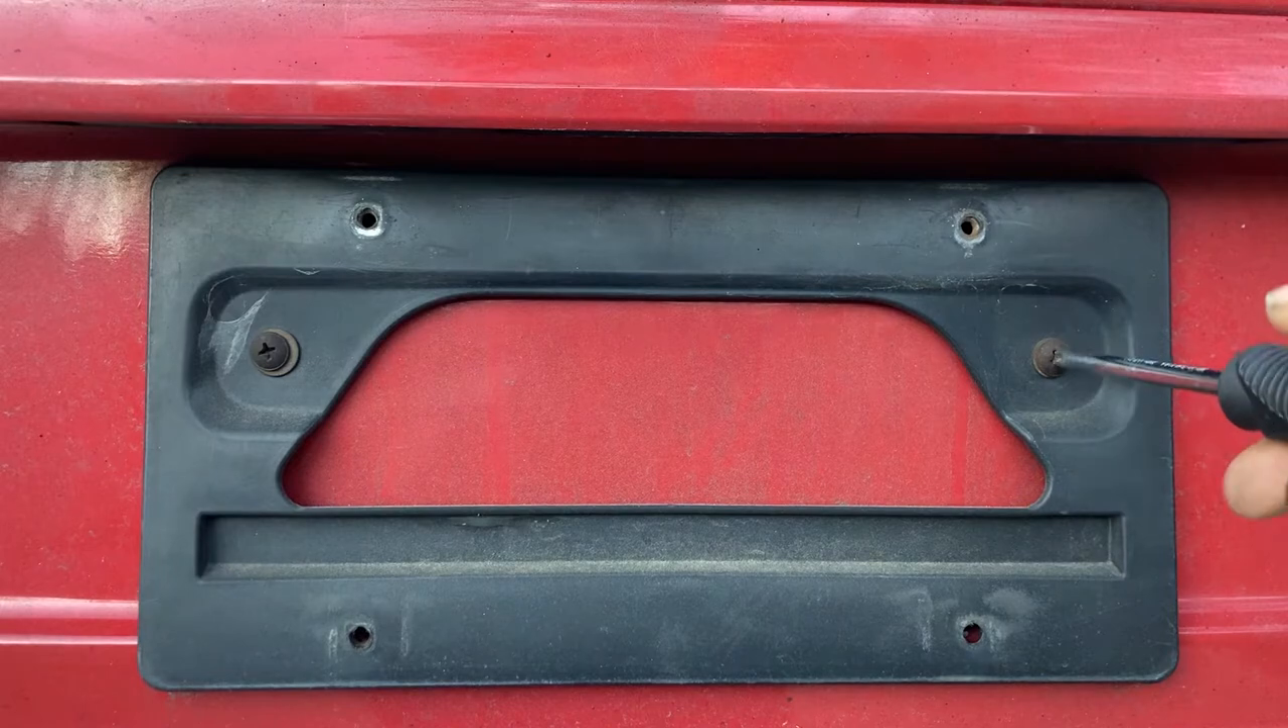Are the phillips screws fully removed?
No.